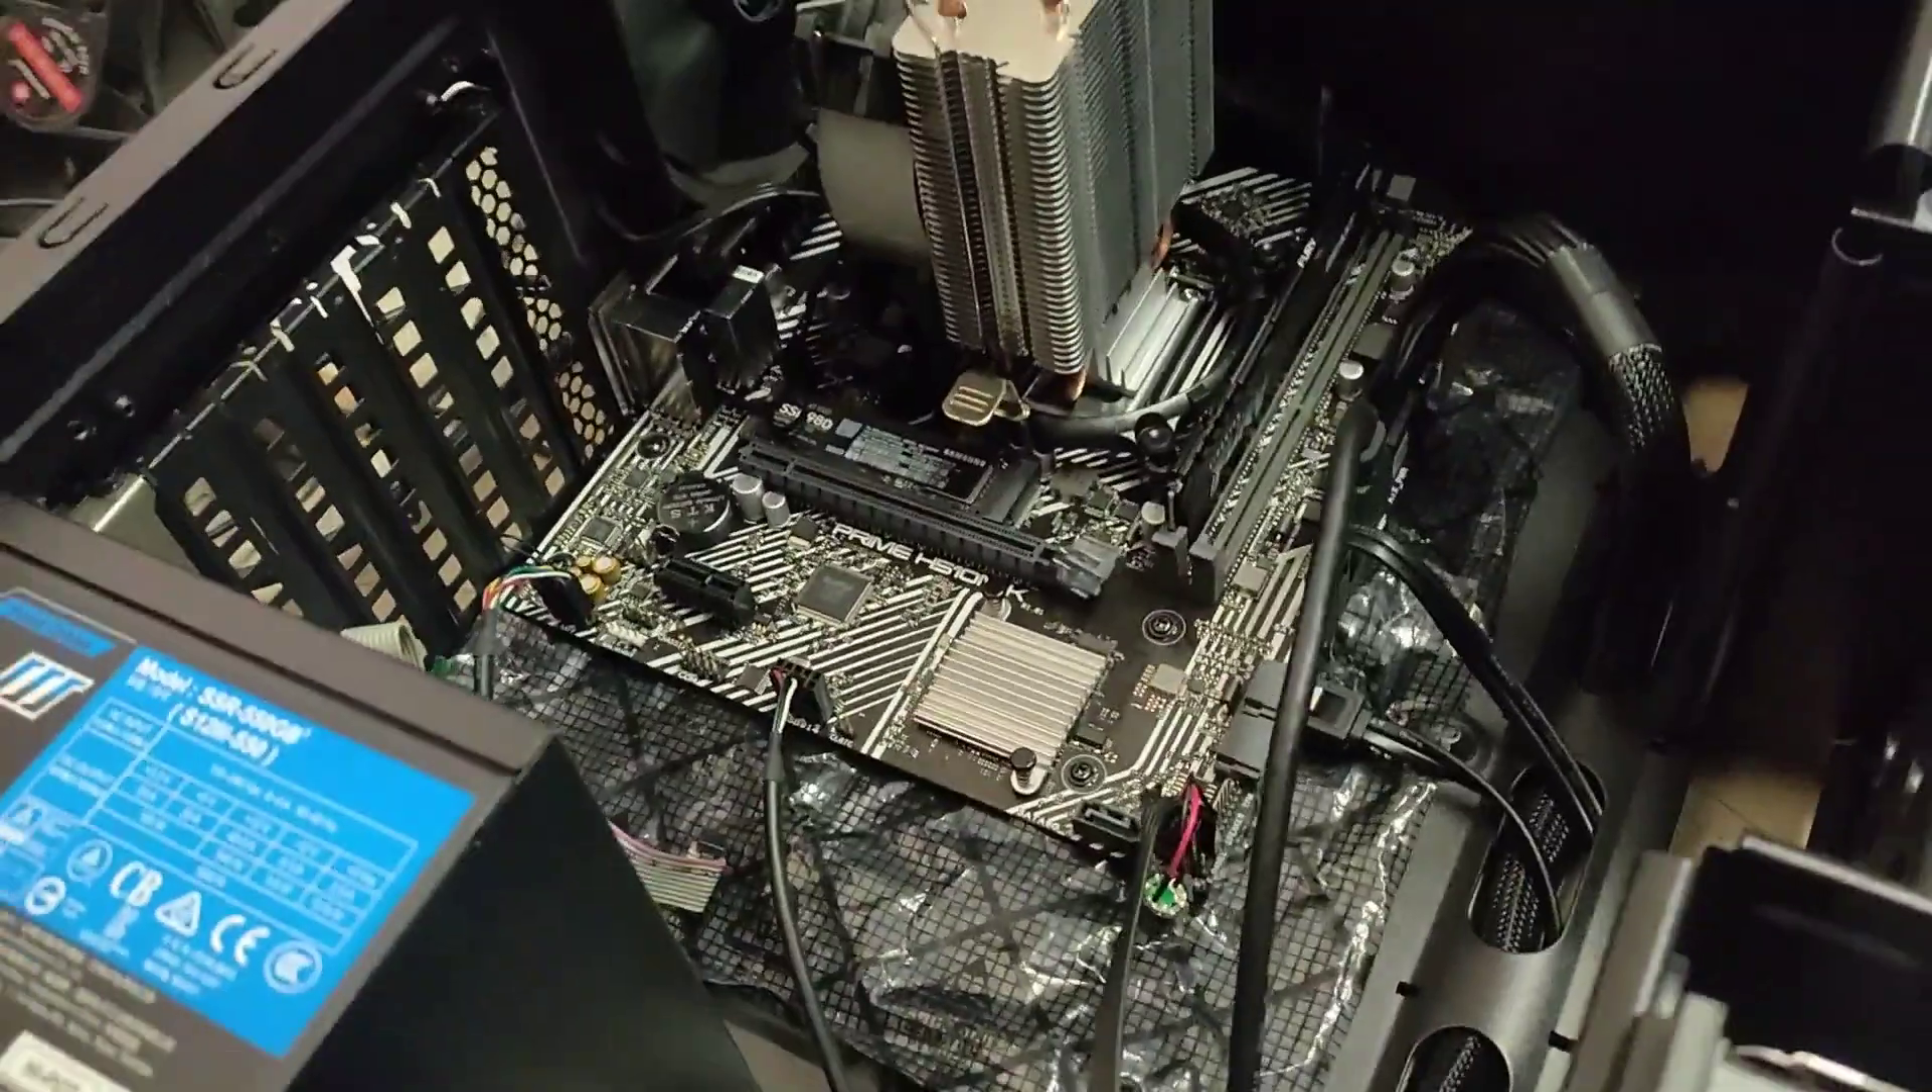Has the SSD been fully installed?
Yes.